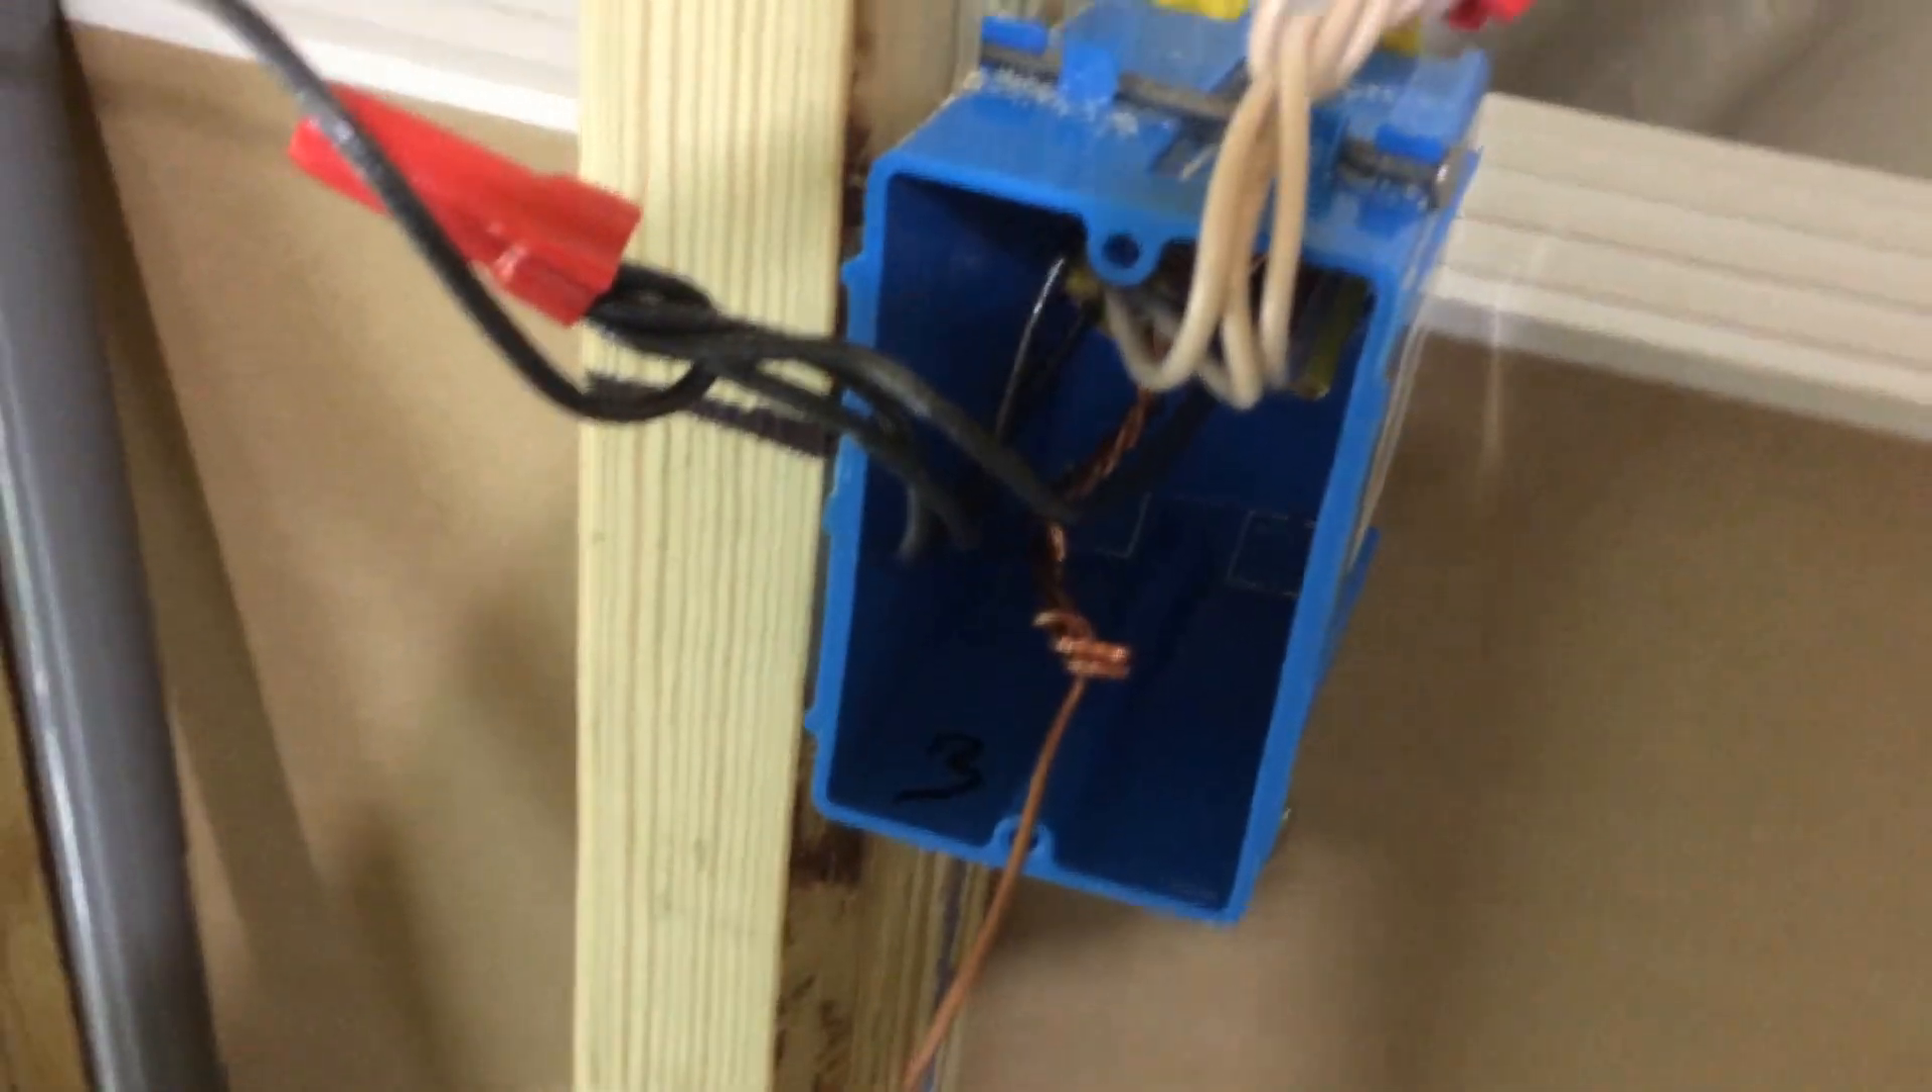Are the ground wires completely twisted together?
Yes.